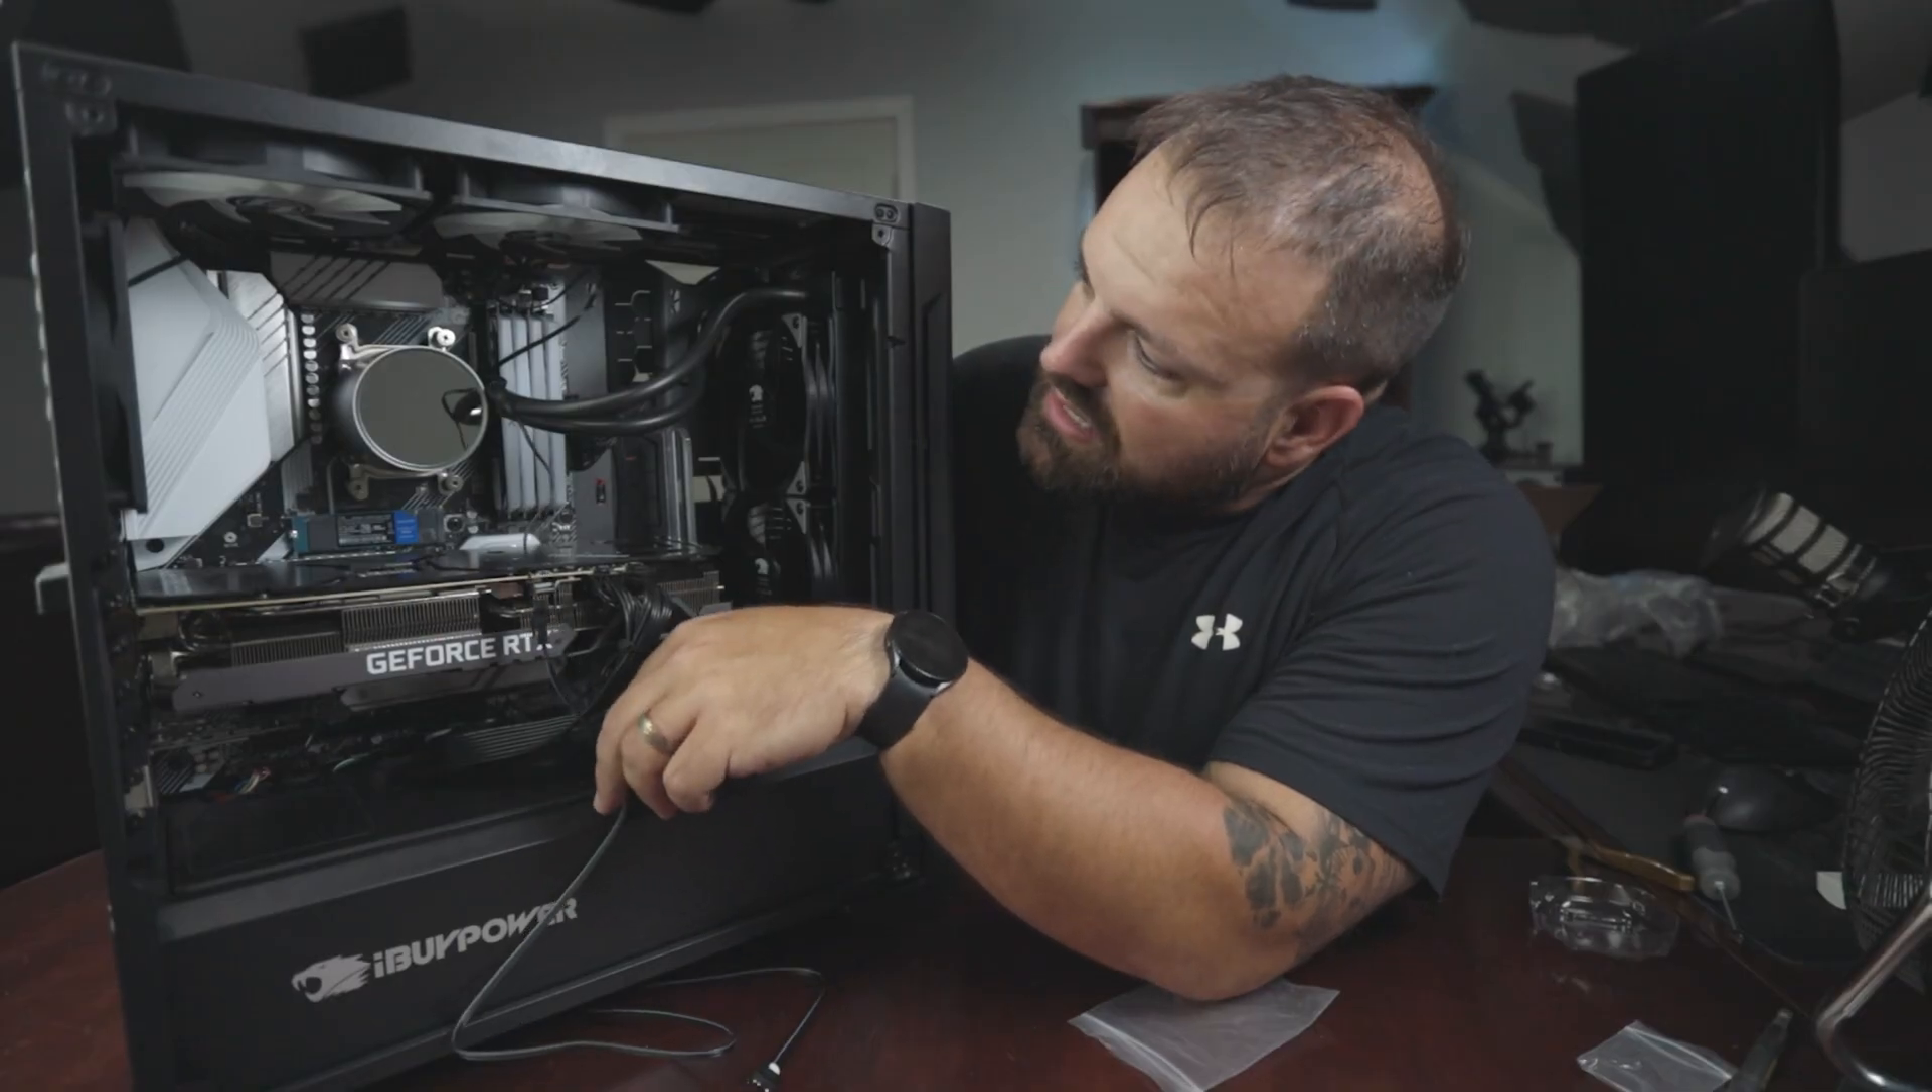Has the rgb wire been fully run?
No.